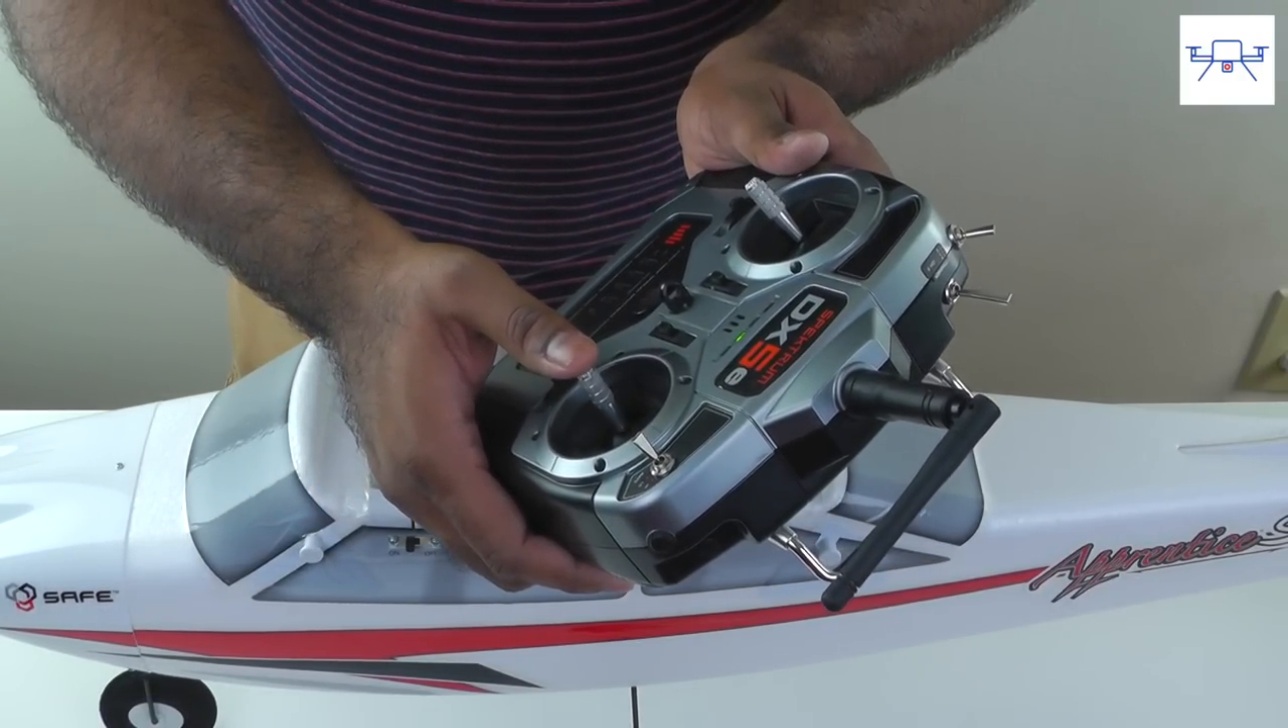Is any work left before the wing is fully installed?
Yes.